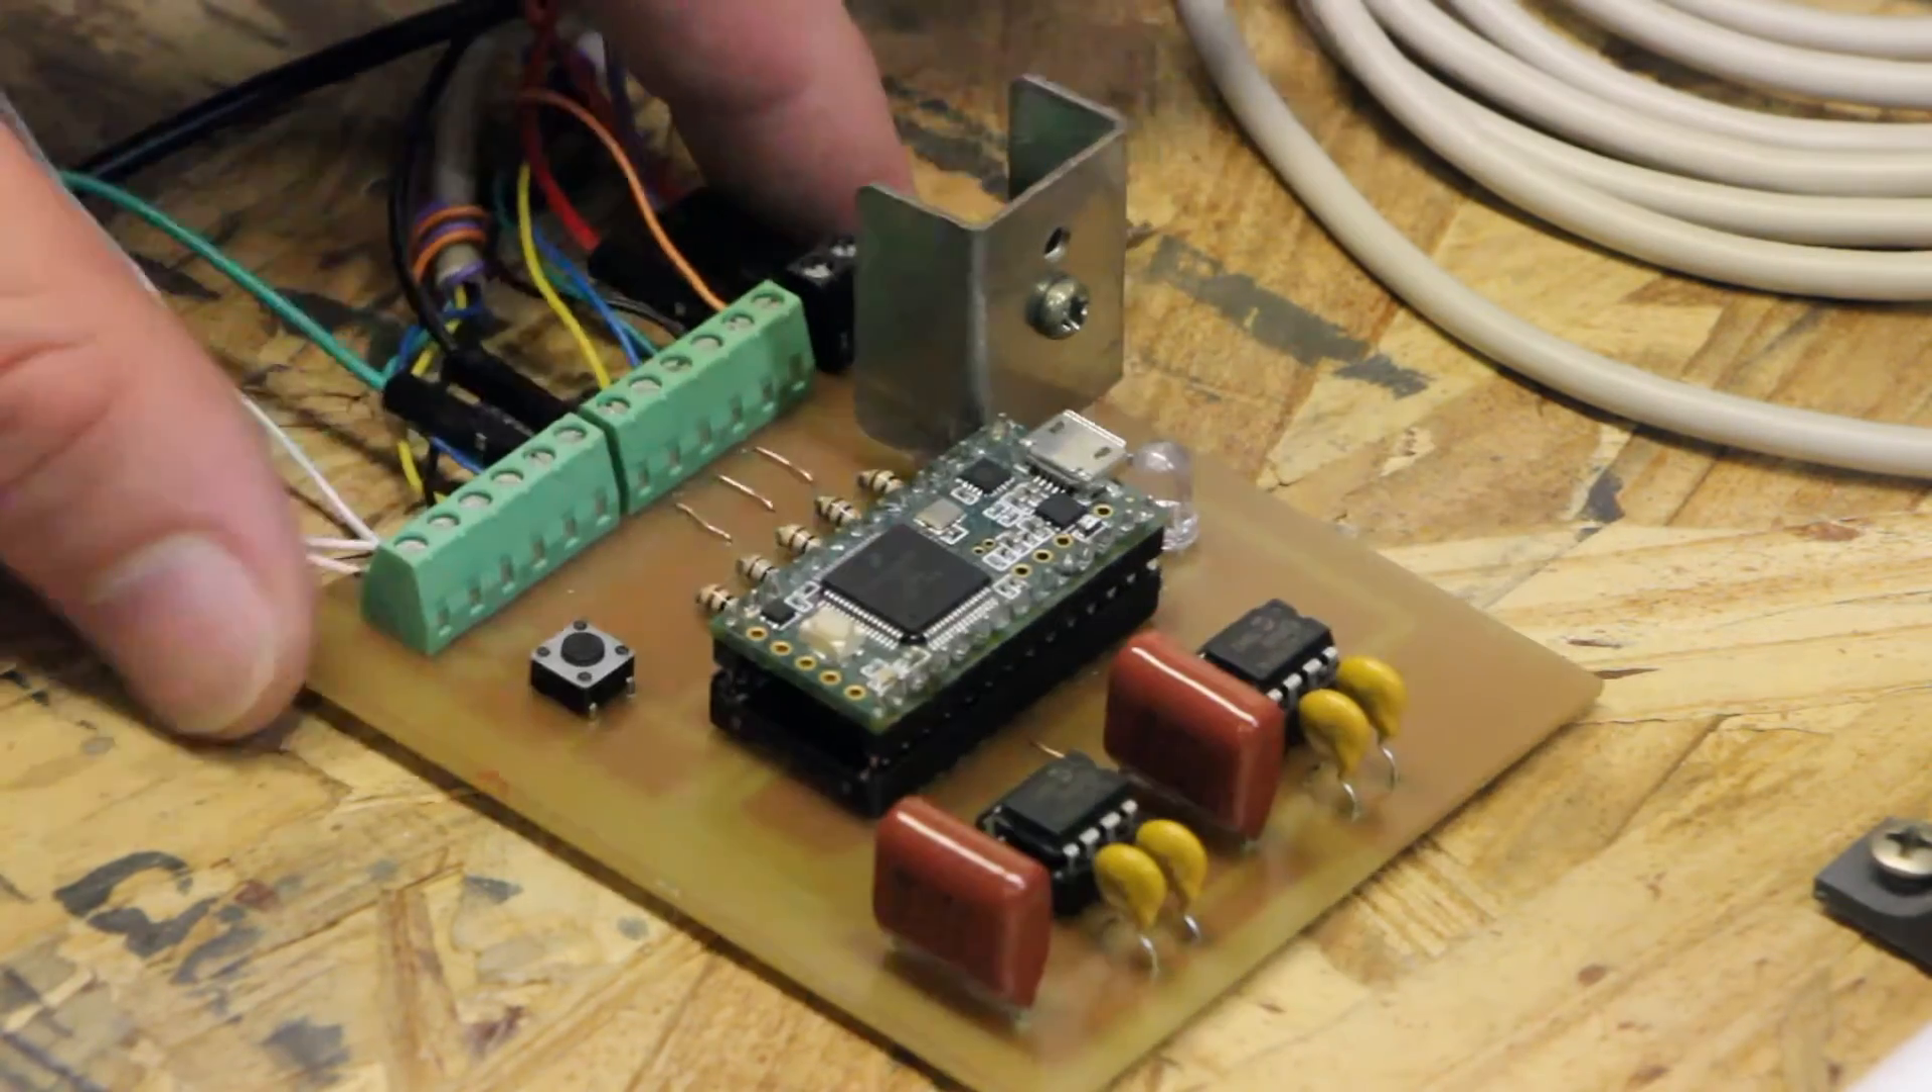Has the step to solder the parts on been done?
Yes.